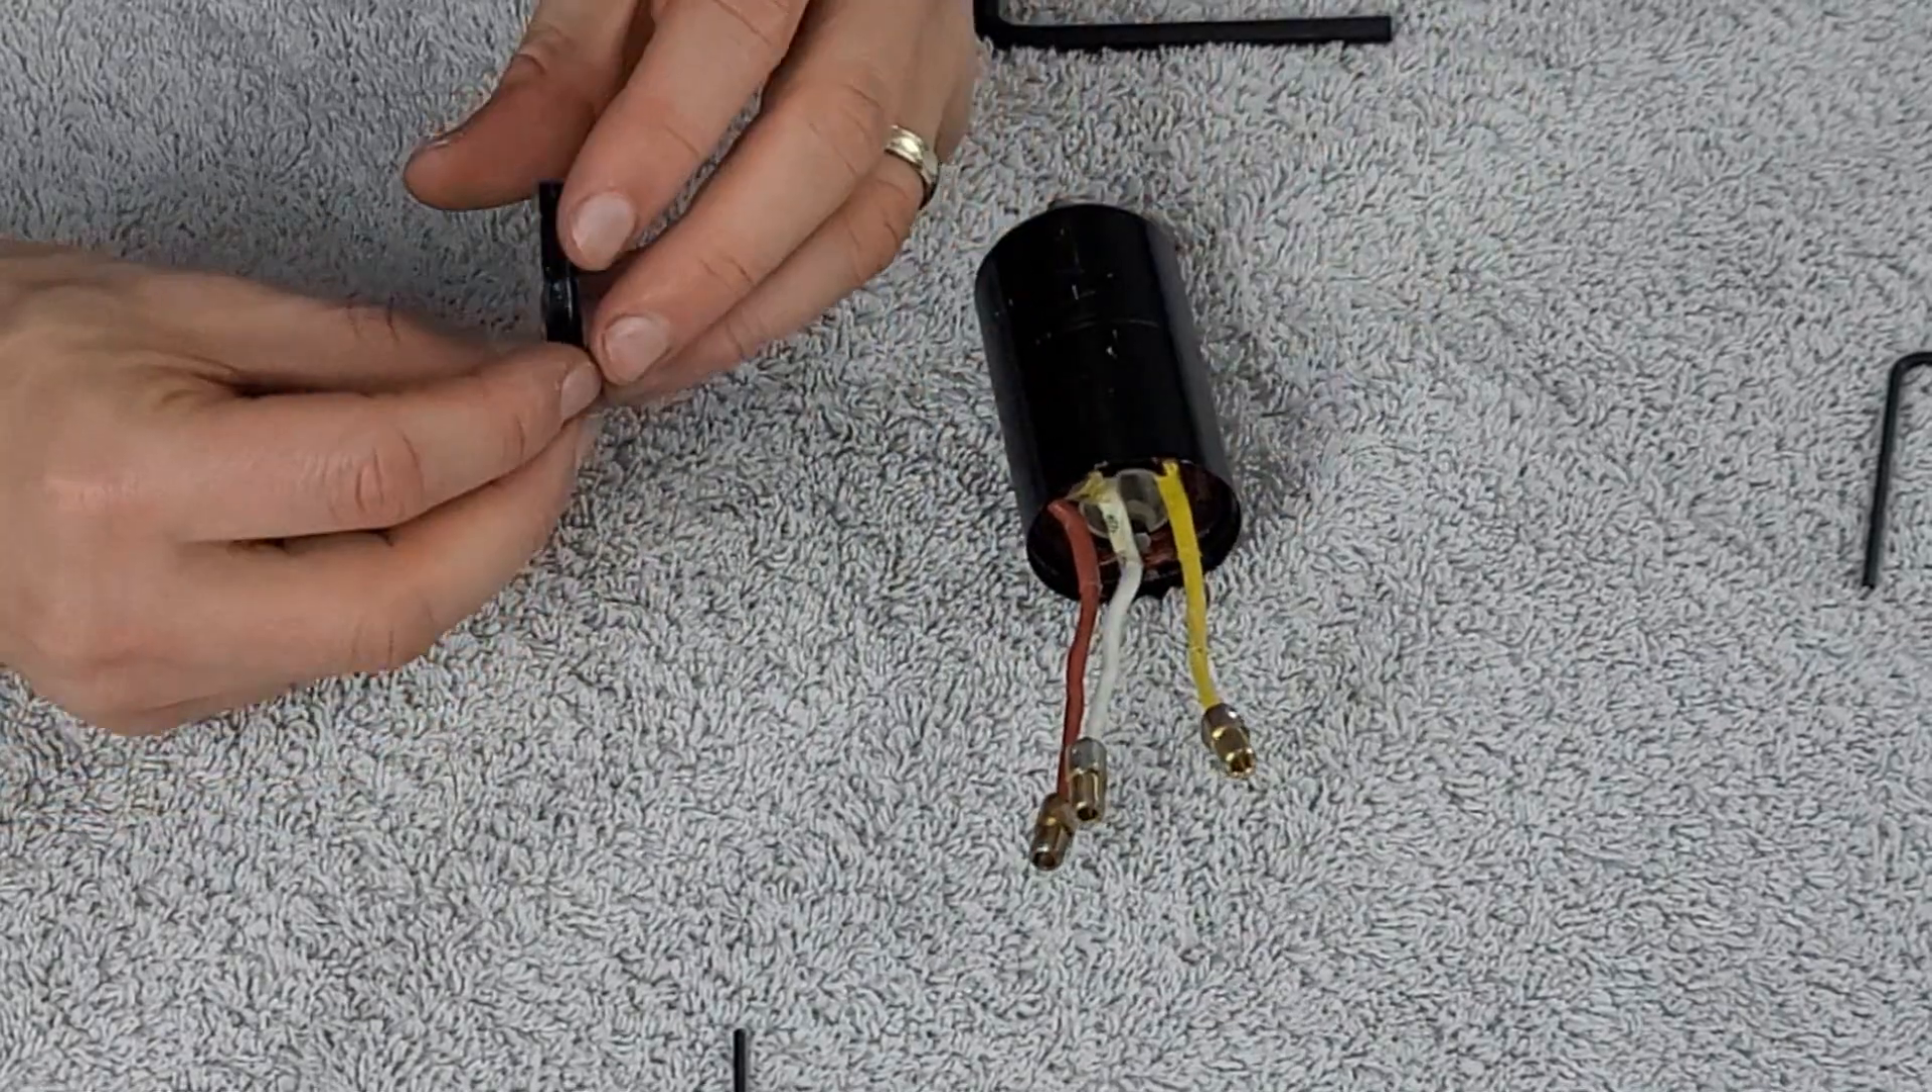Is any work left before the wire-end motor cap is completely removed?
No.